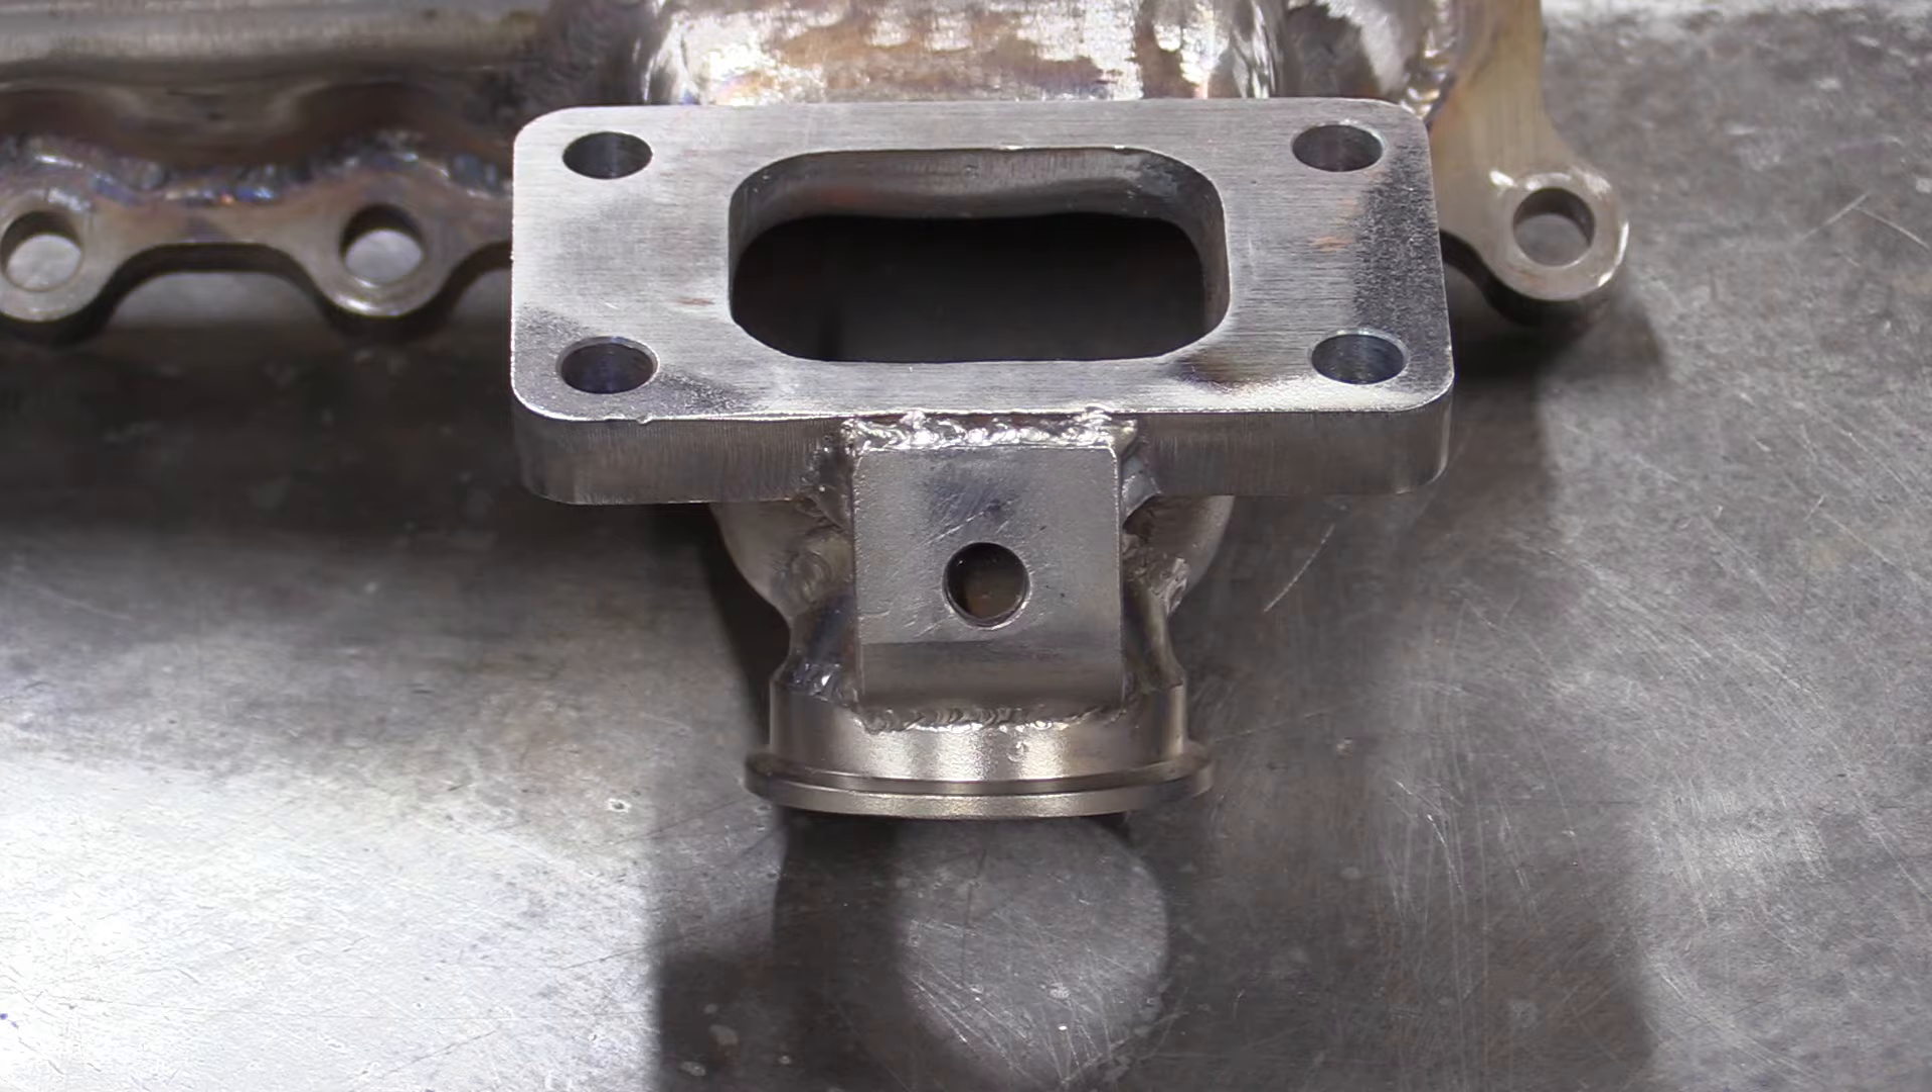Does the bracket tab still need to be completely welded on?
No.